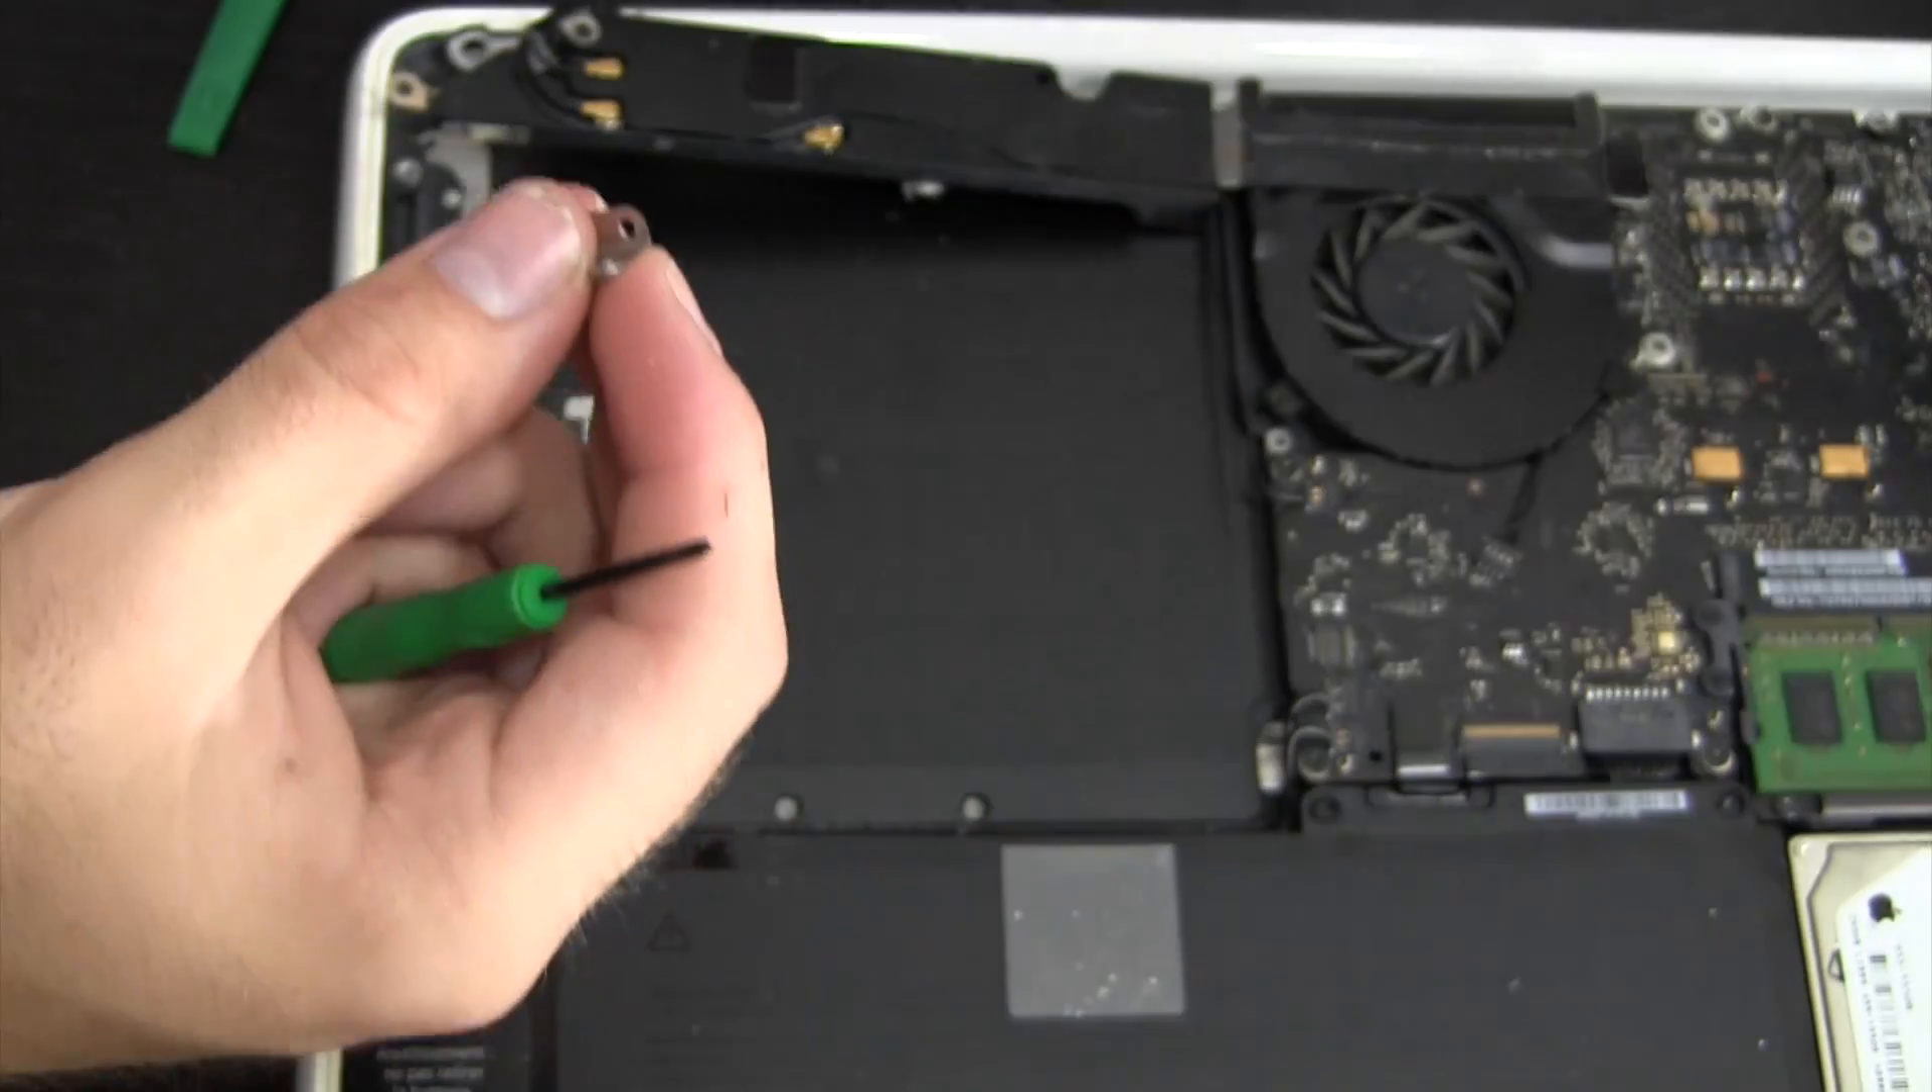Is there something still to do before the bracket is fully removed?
No.